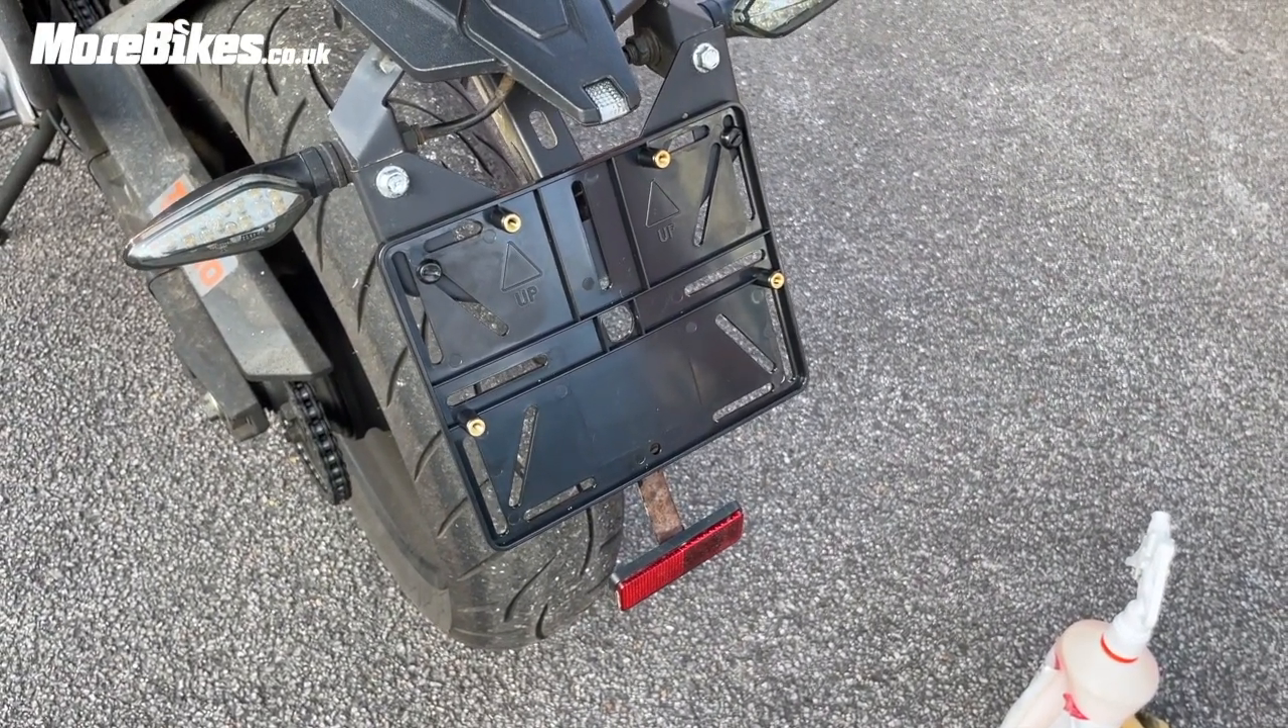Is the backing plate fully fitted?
Yes.